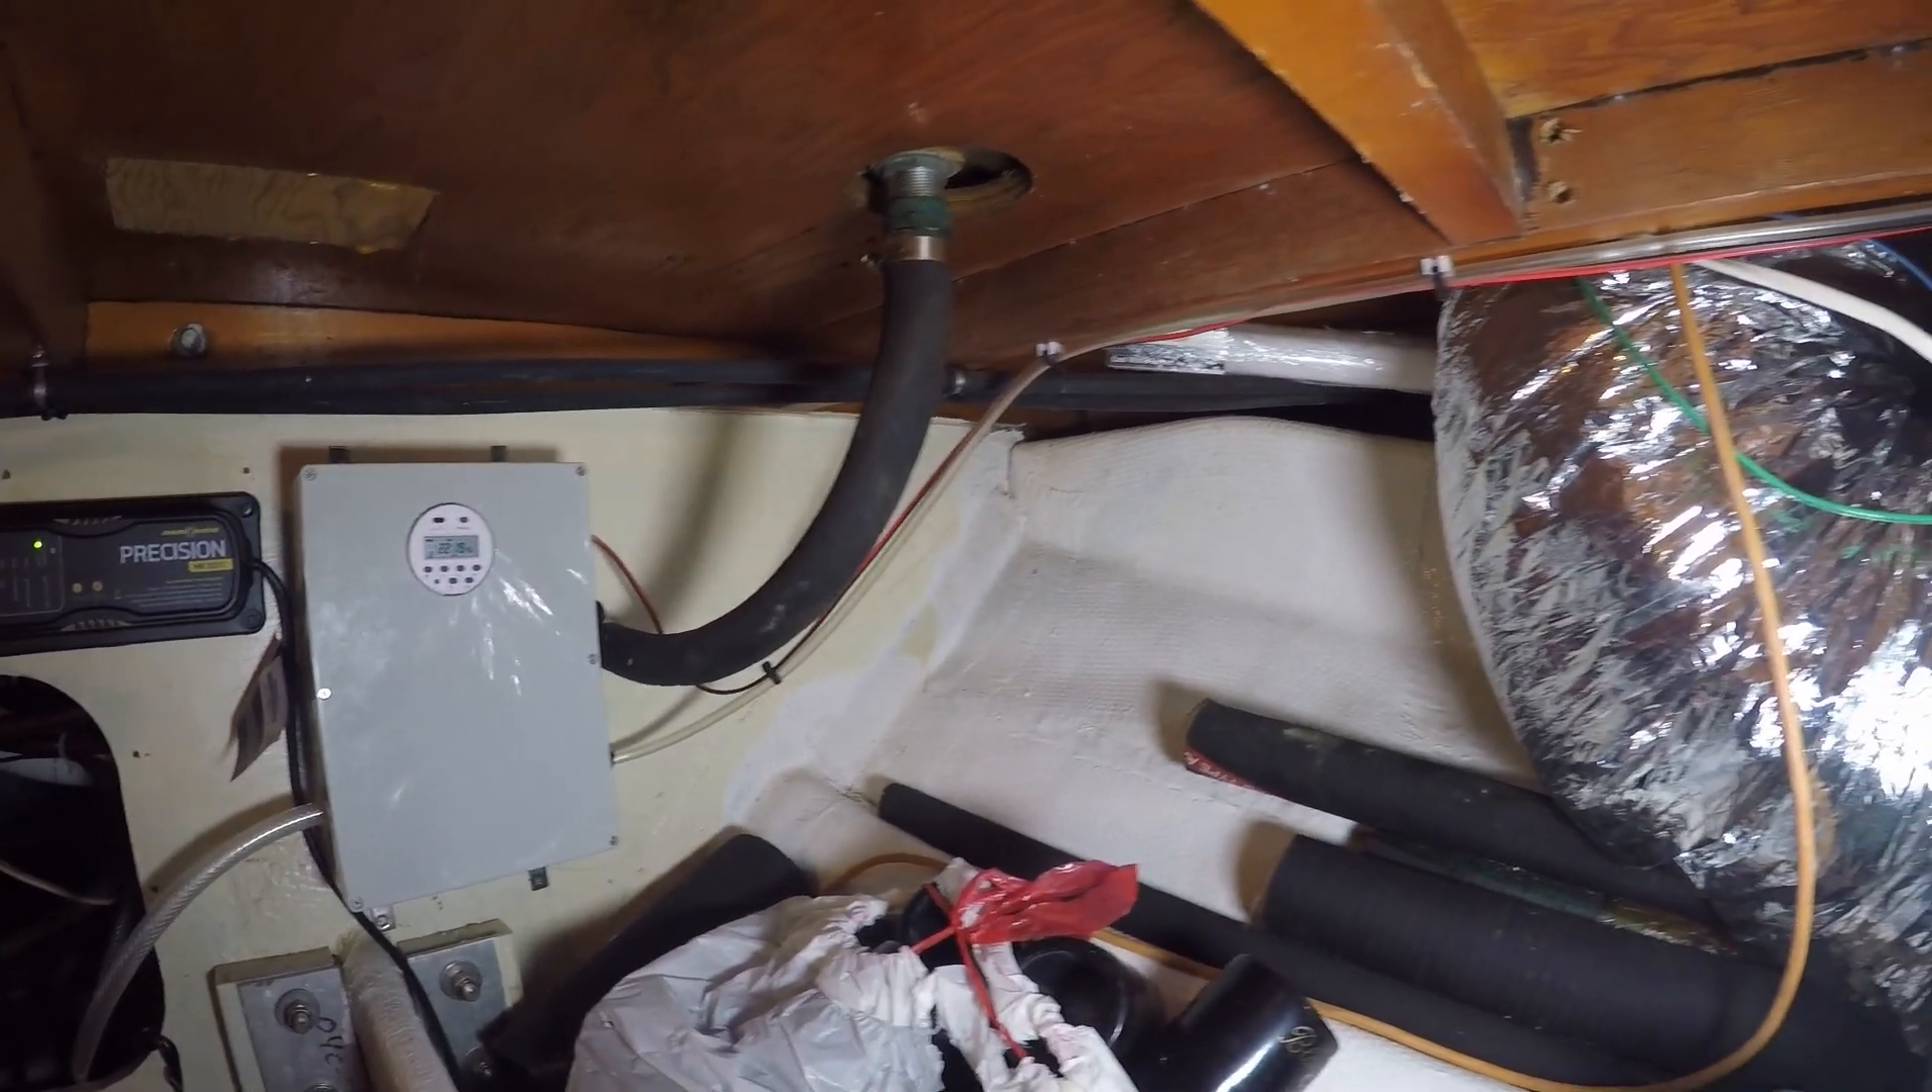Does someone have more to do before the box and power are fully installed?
No.